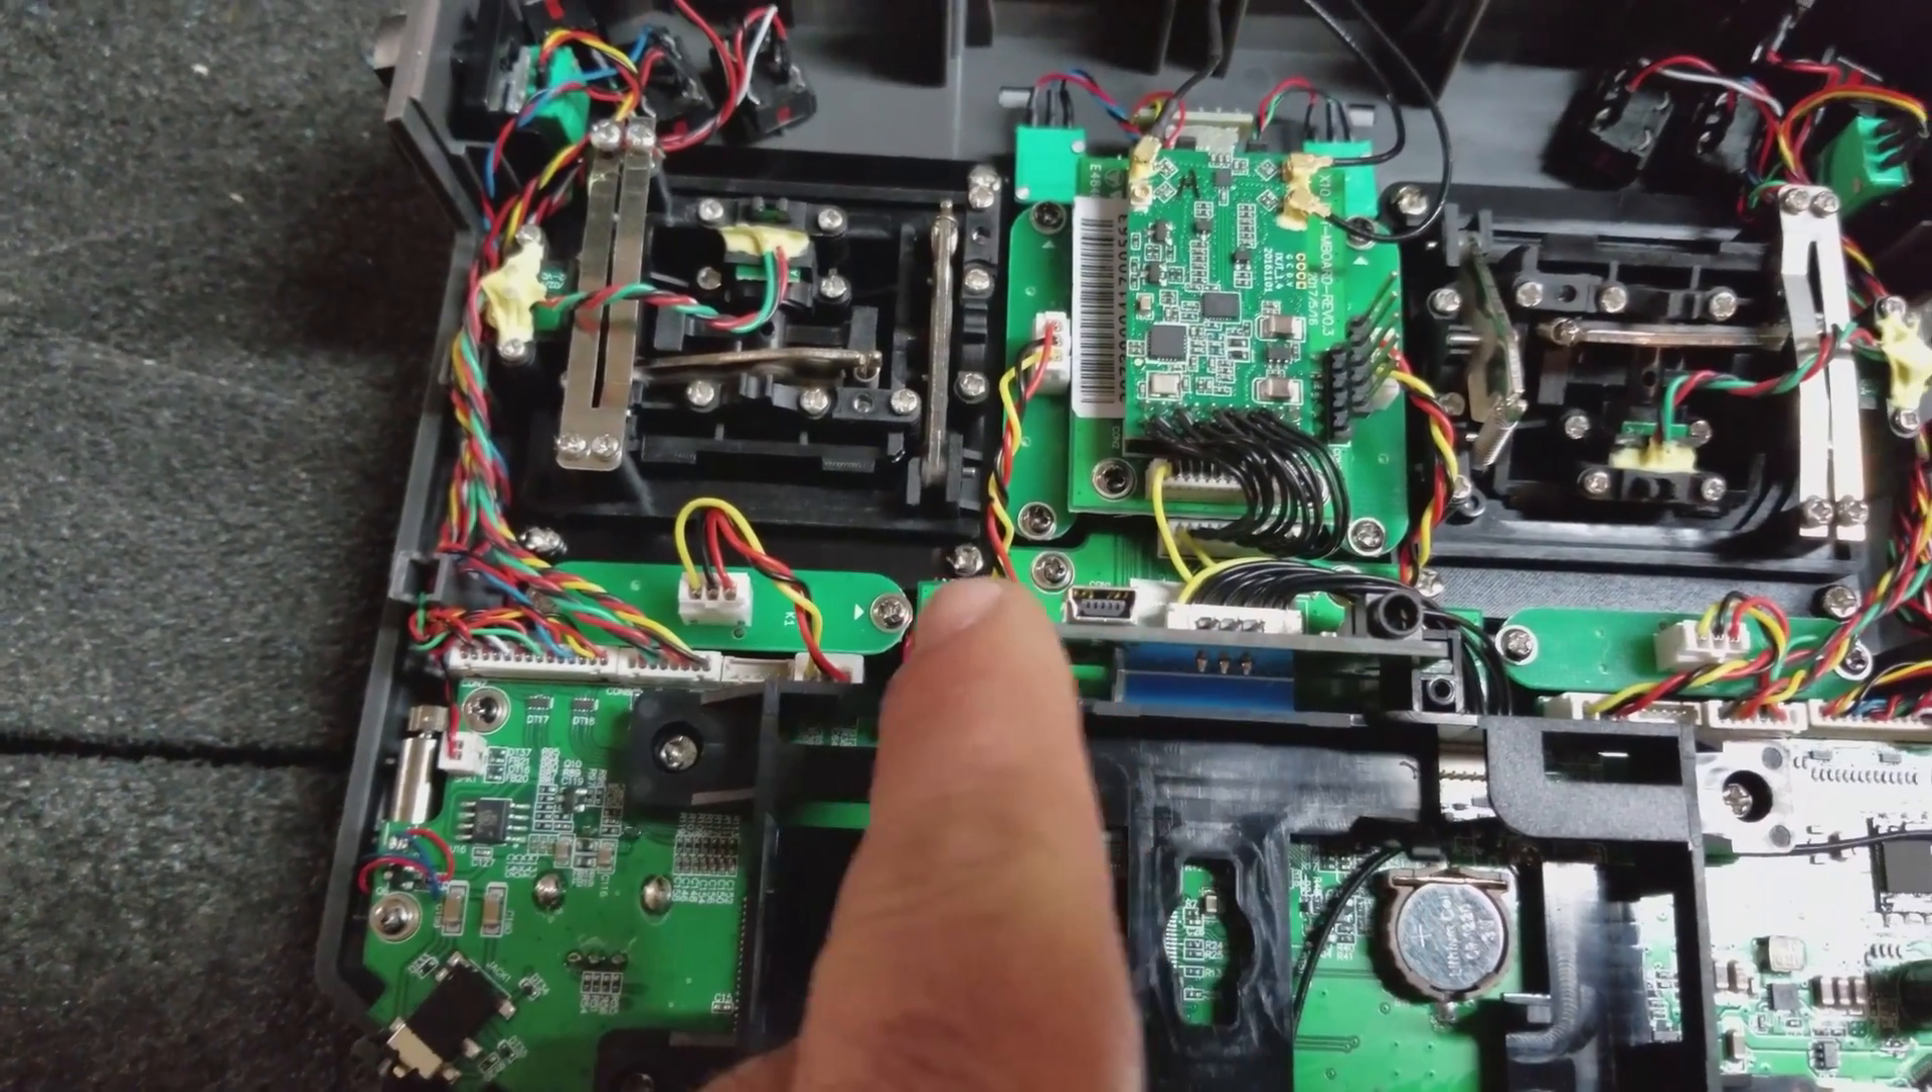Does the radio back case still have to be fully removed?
No.